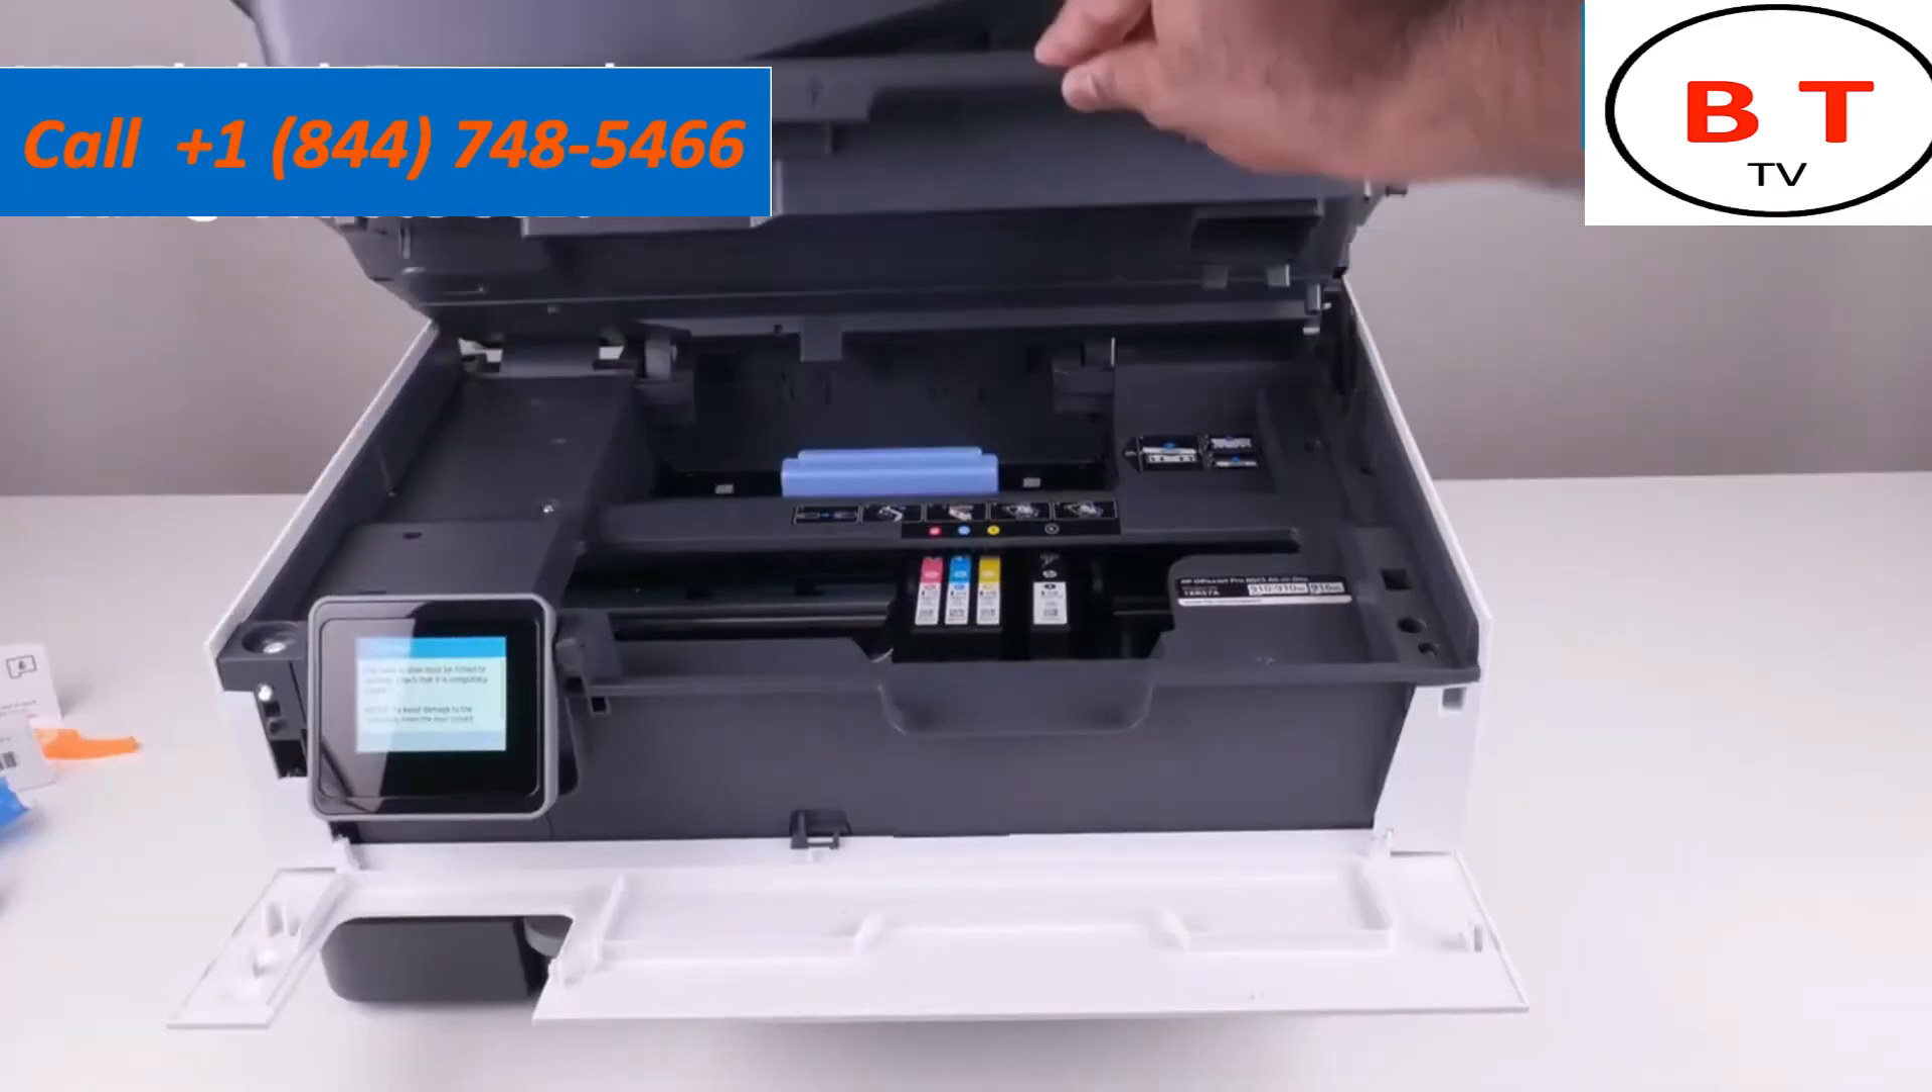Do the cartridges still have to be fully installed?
No.